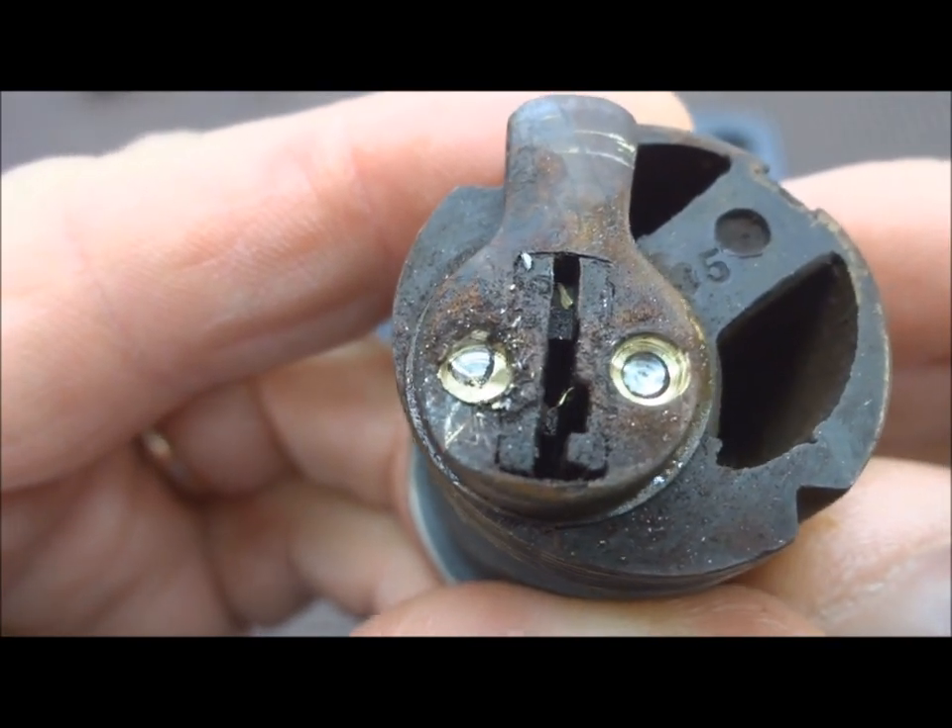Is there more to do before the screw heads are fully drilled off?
No.